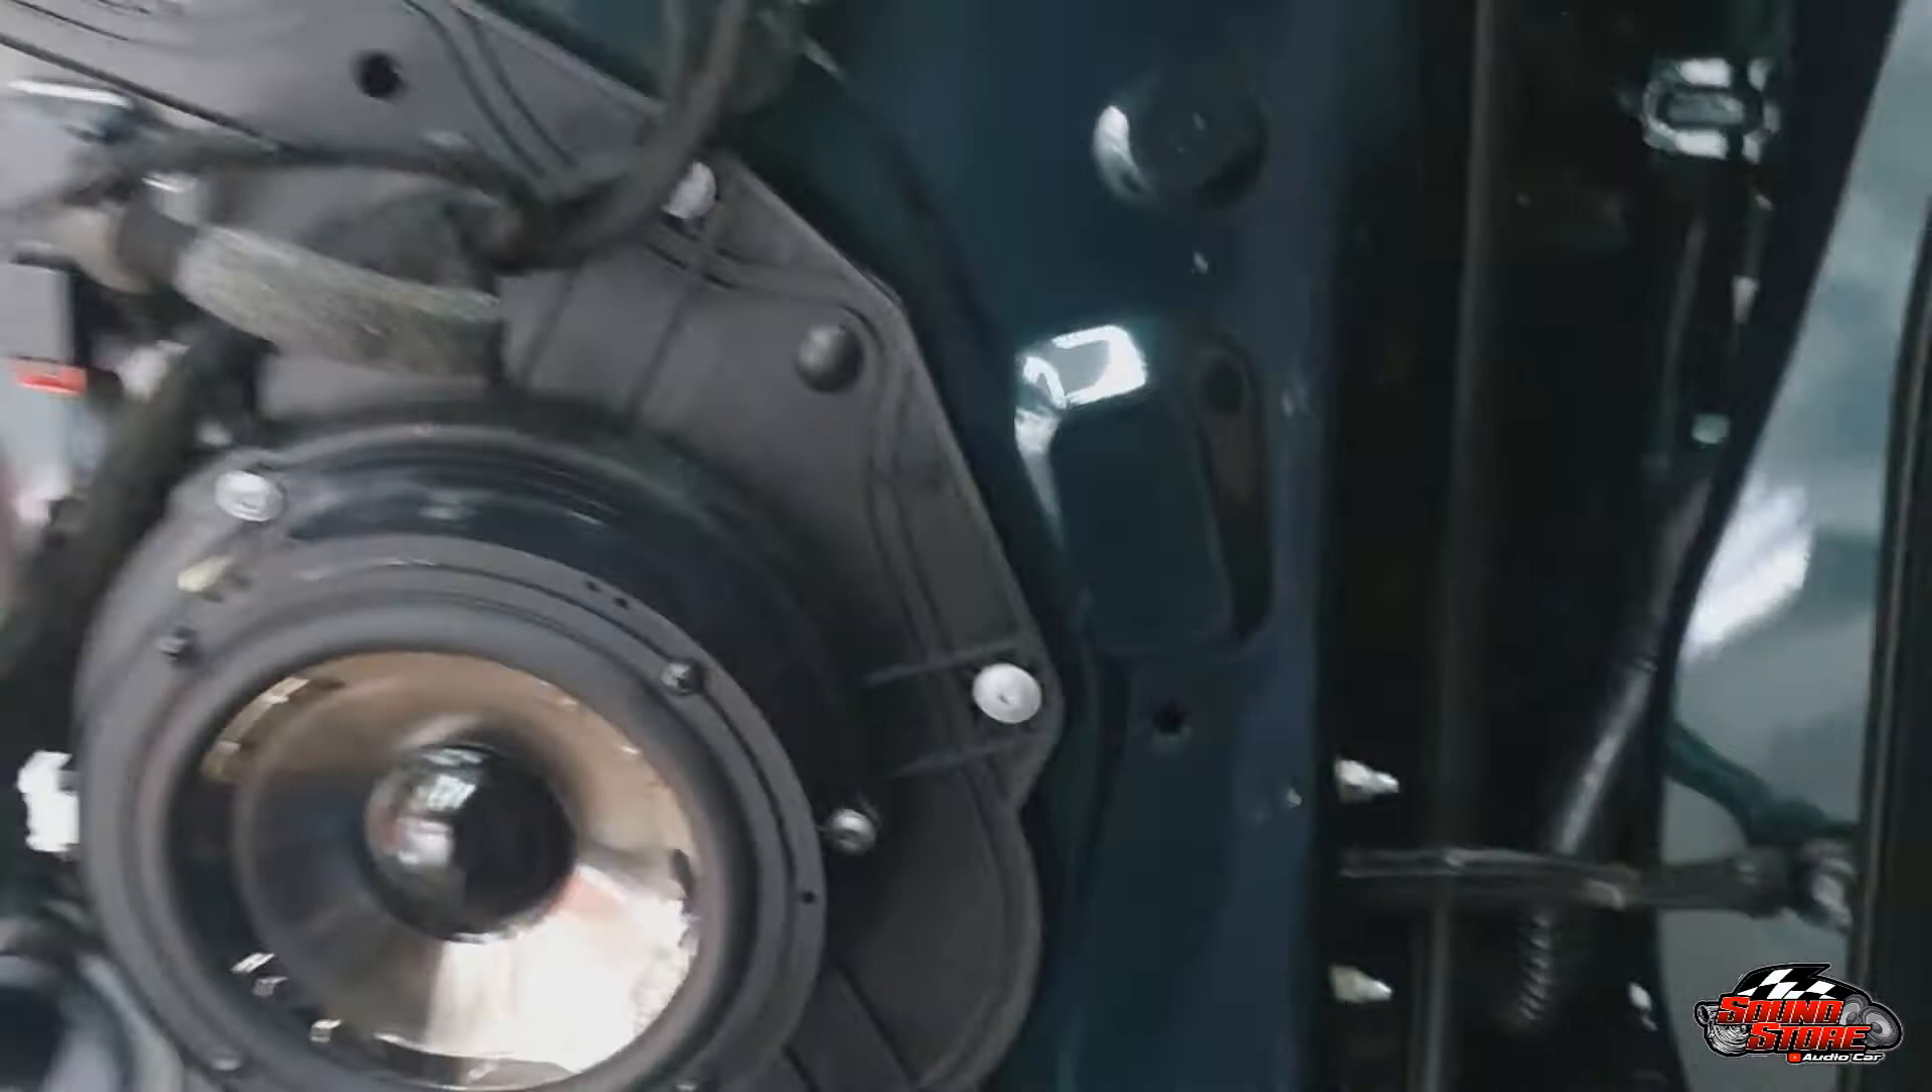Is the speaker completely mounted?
Yes.